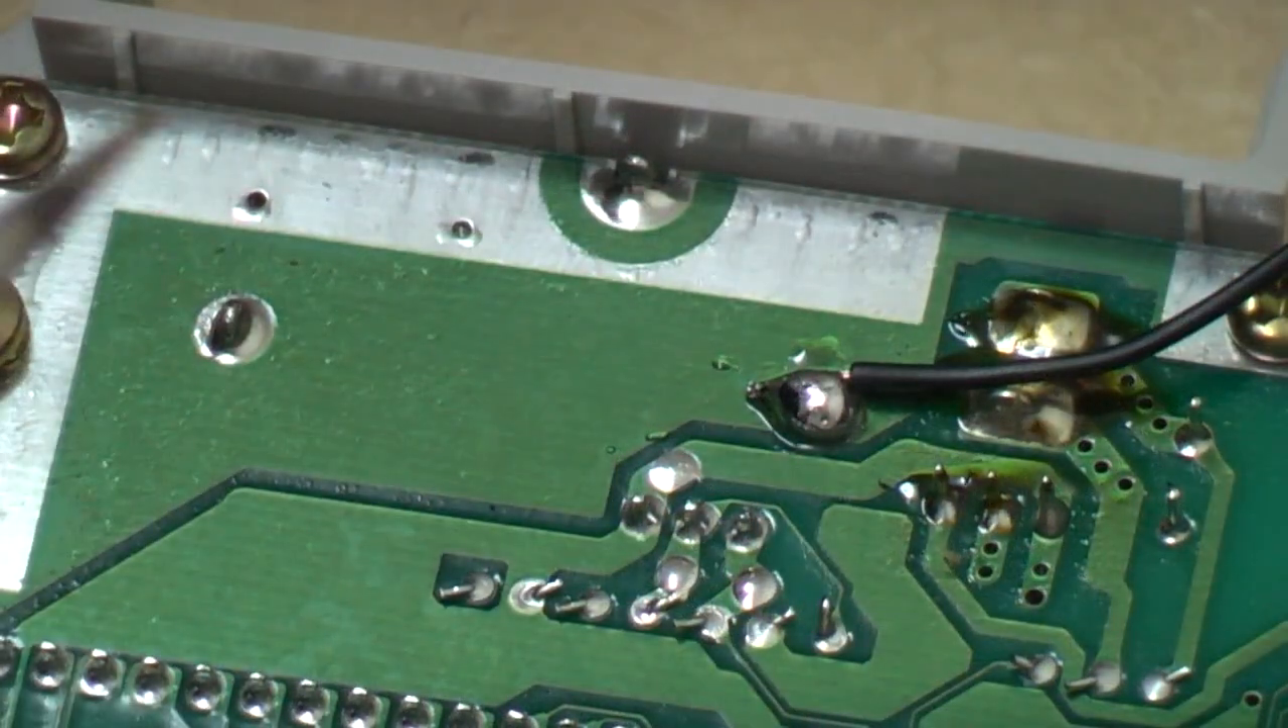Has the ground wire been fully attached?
Yes.